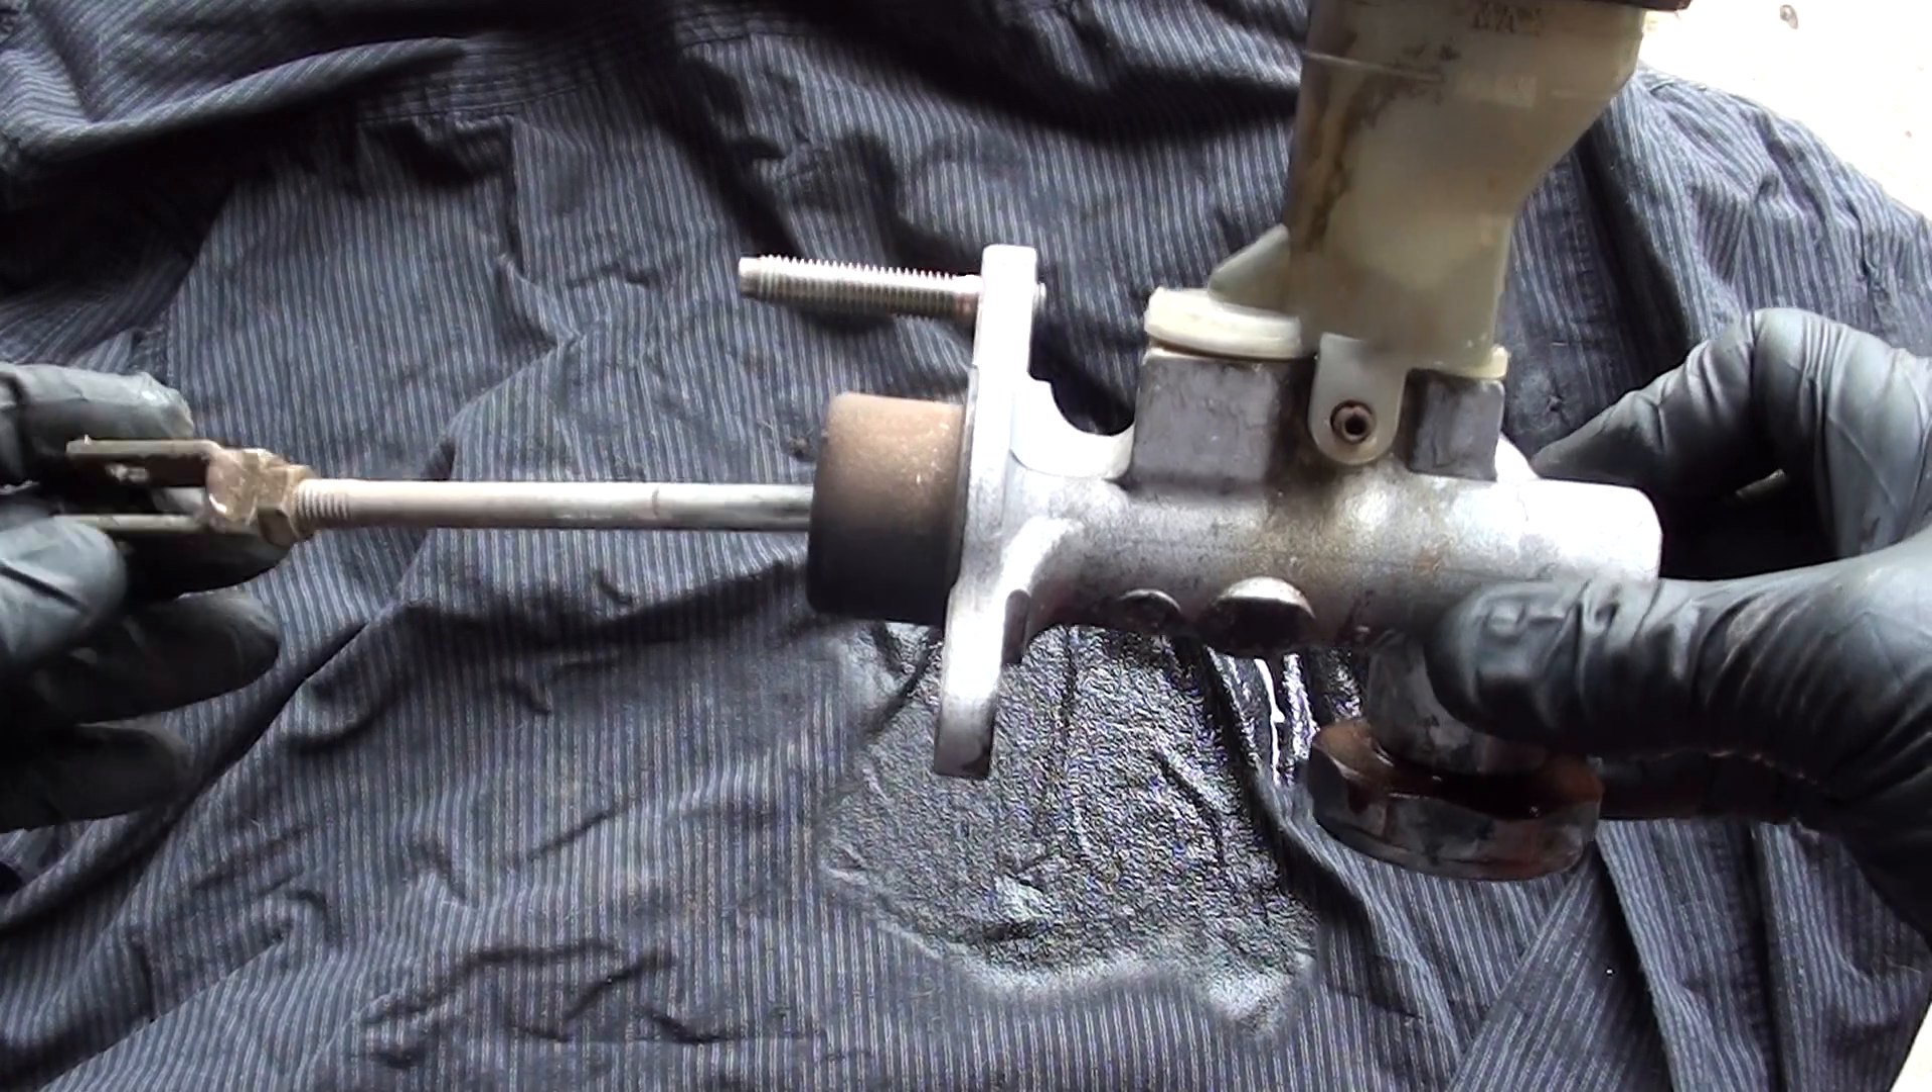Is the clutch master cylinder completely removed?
Yes.